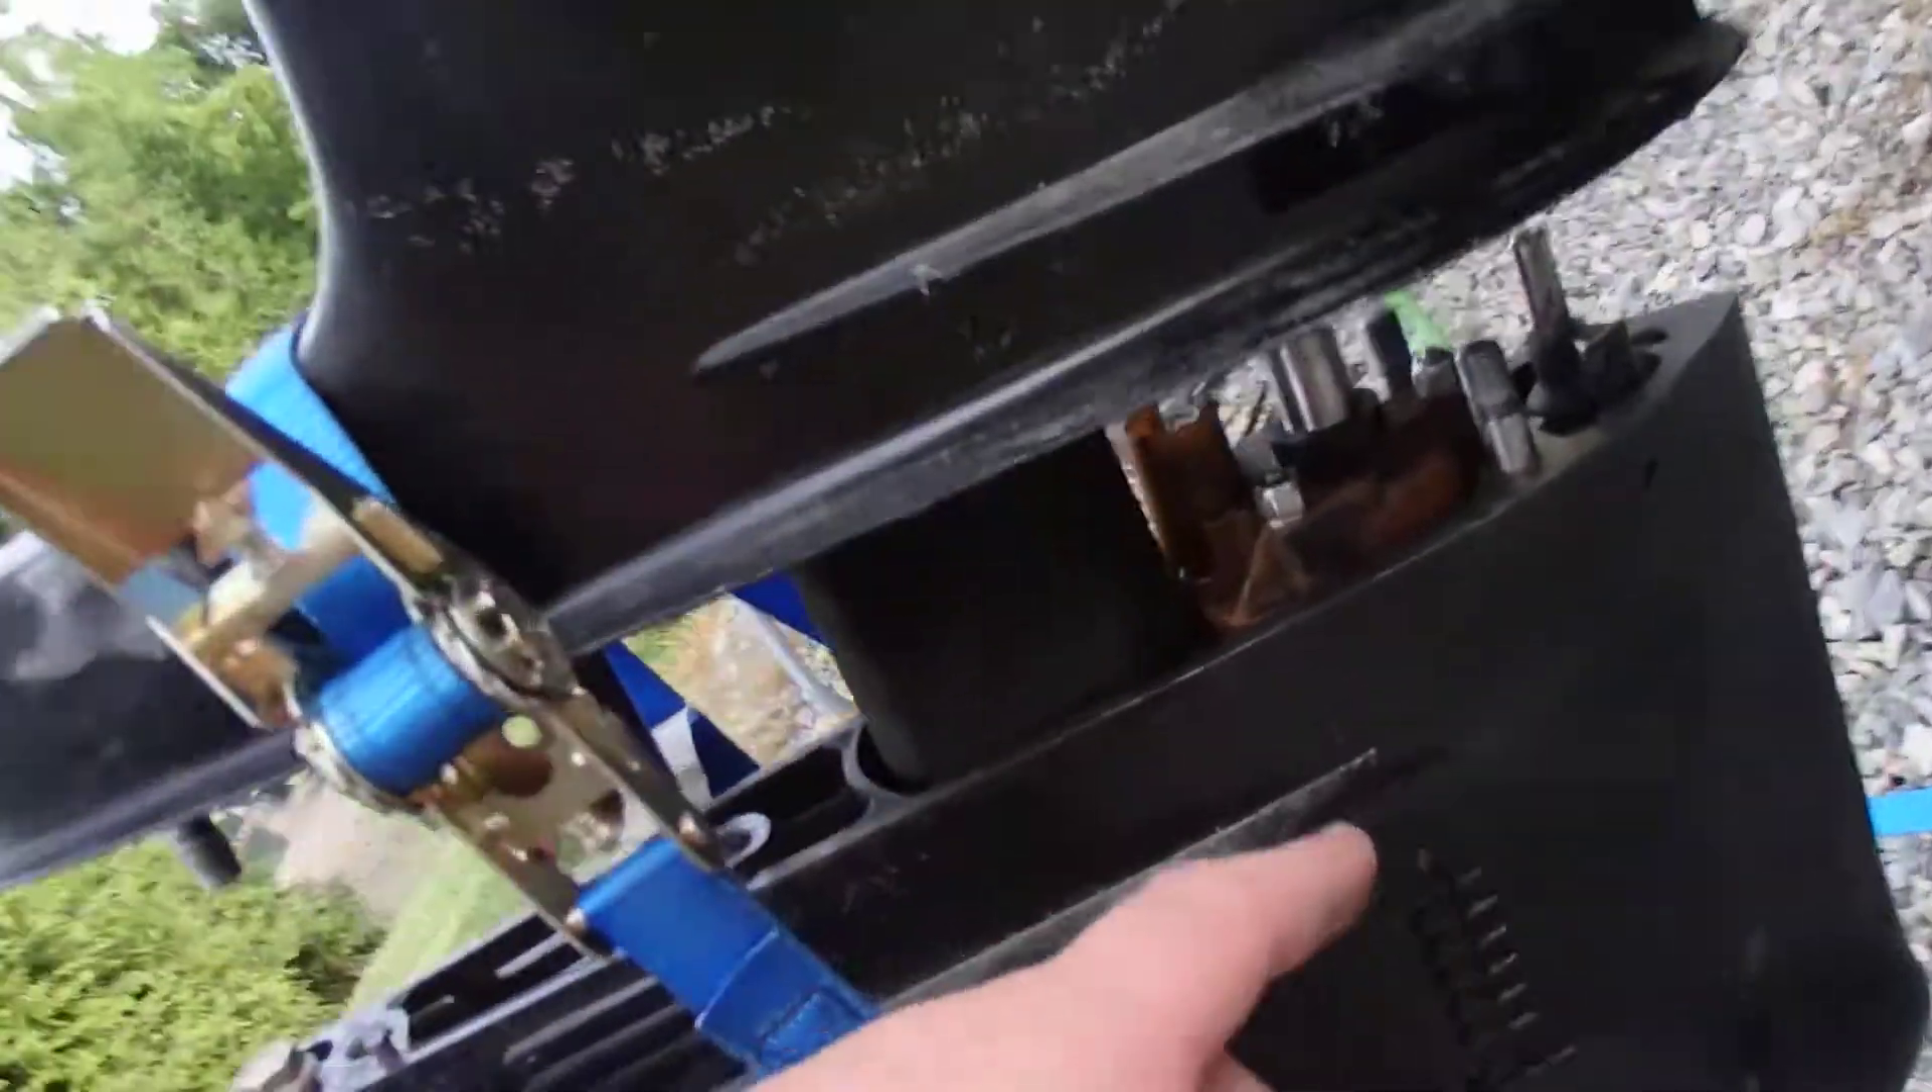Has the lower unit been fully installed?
No.